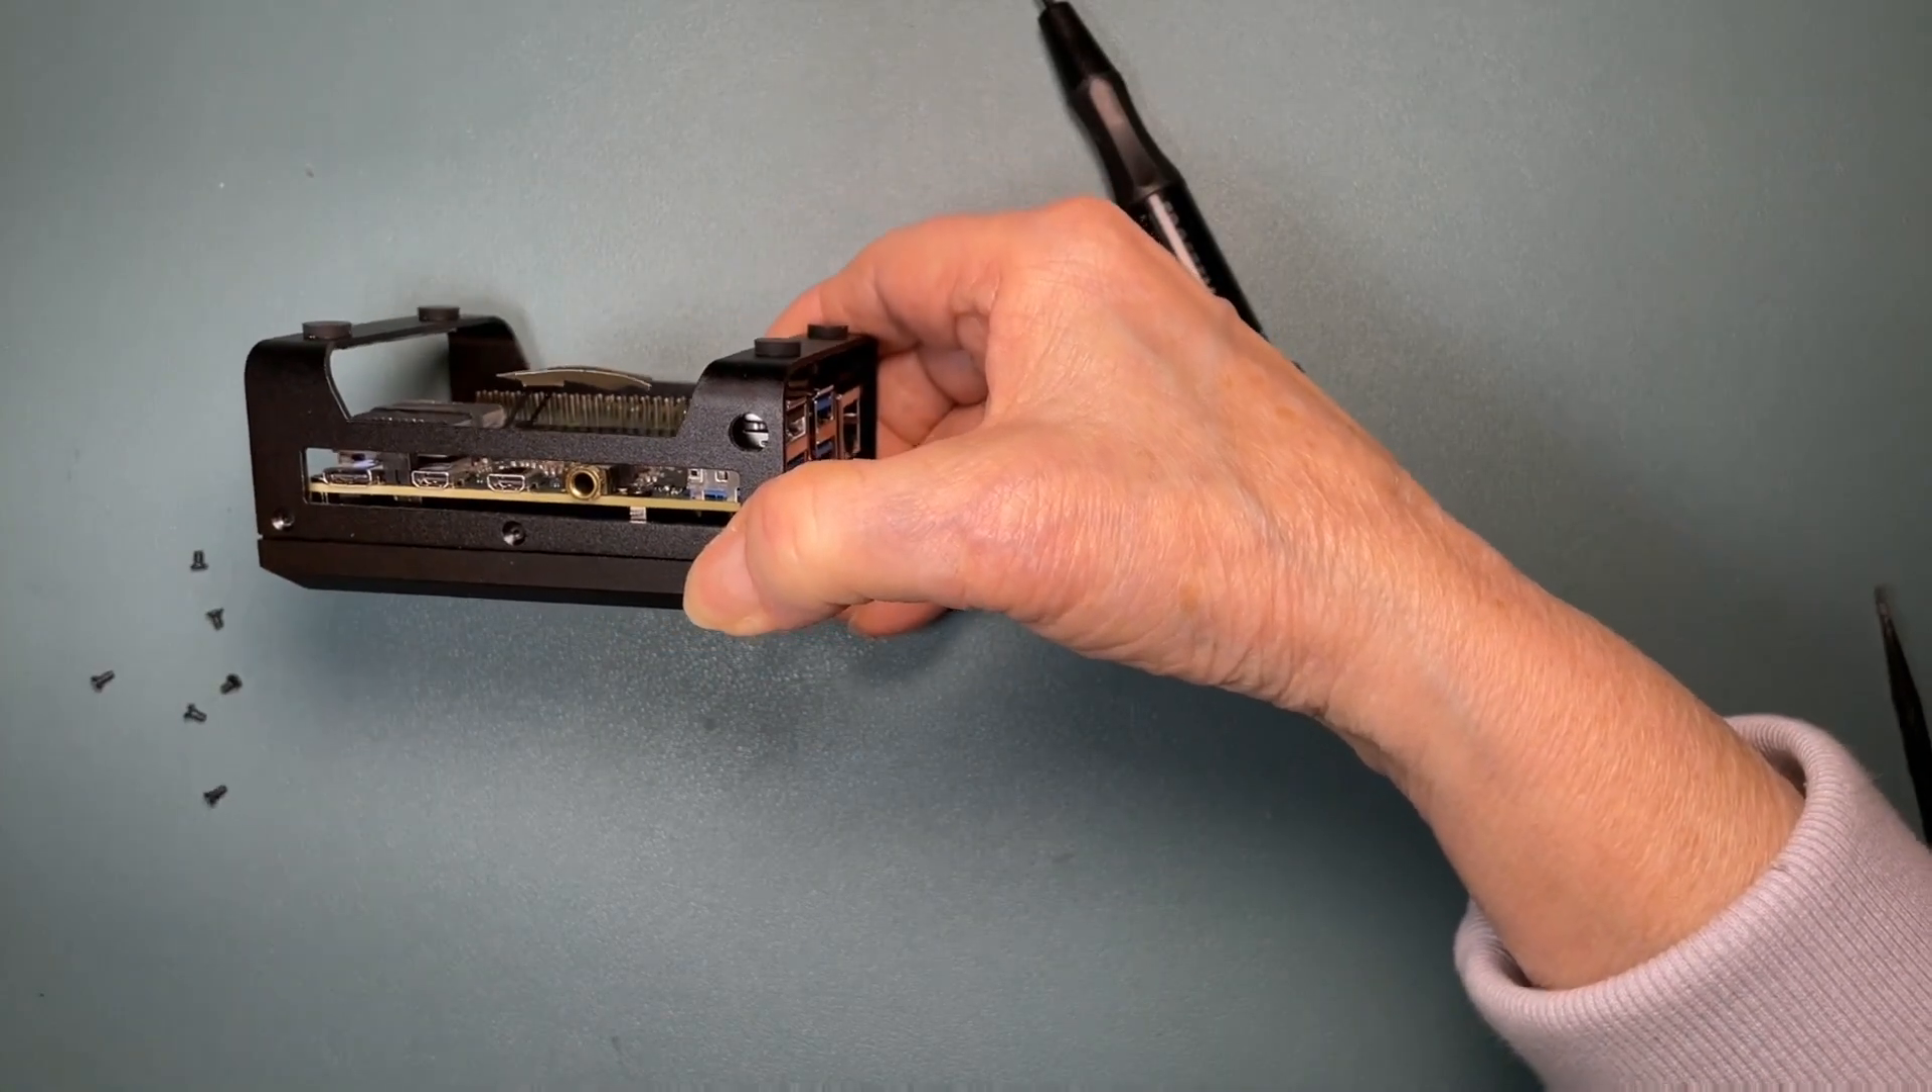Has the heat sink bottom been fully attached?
No.